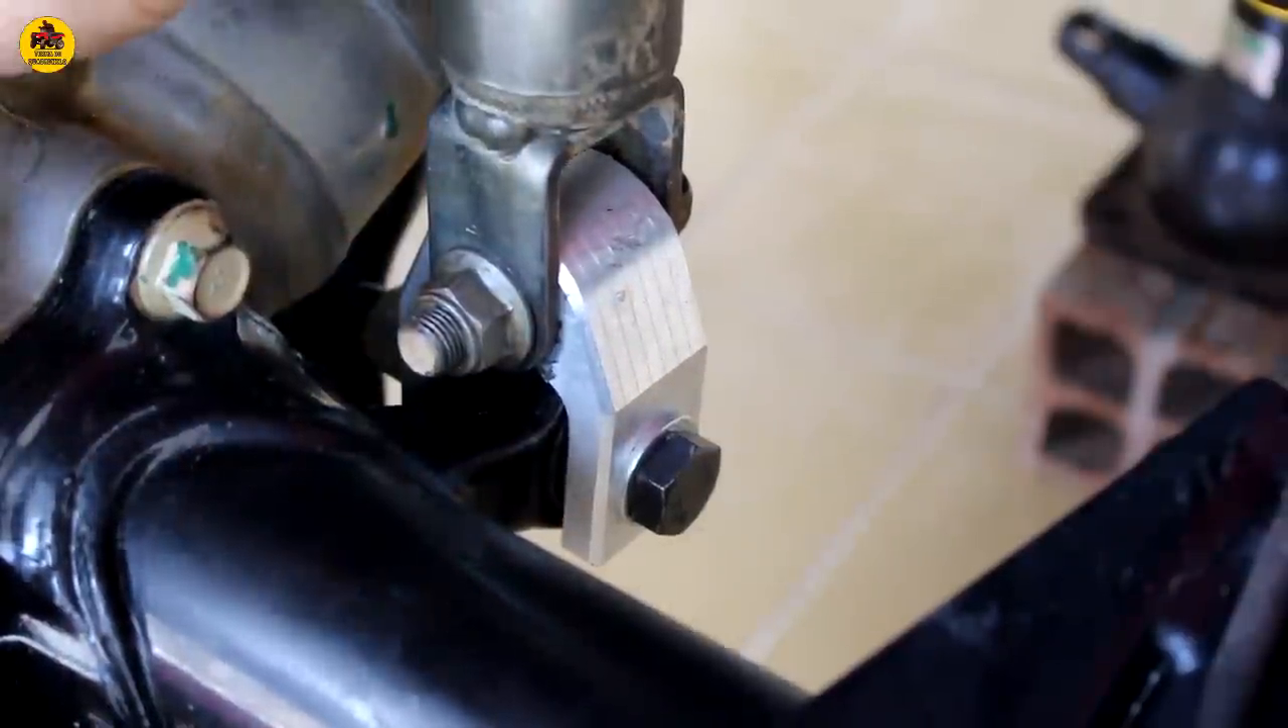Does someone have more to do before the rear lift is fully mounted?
No.